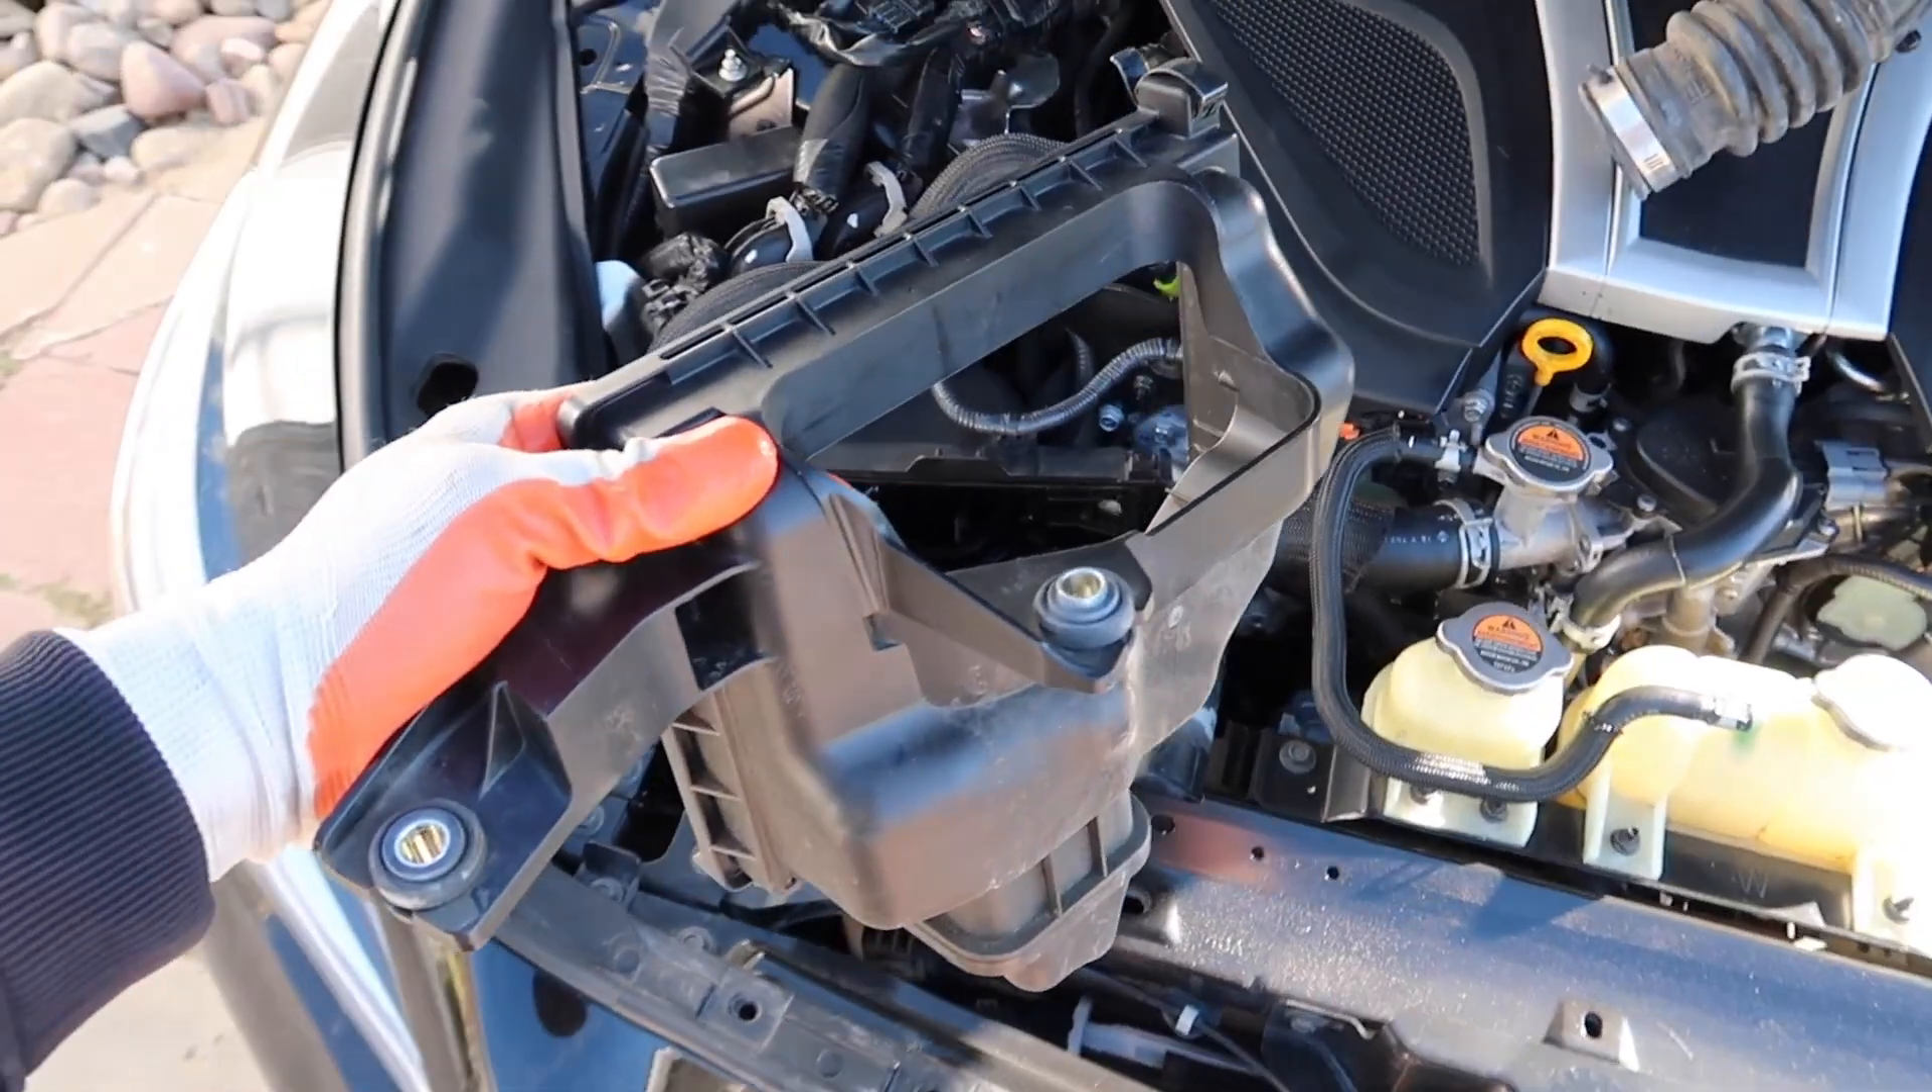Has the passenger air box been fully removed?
Yes.